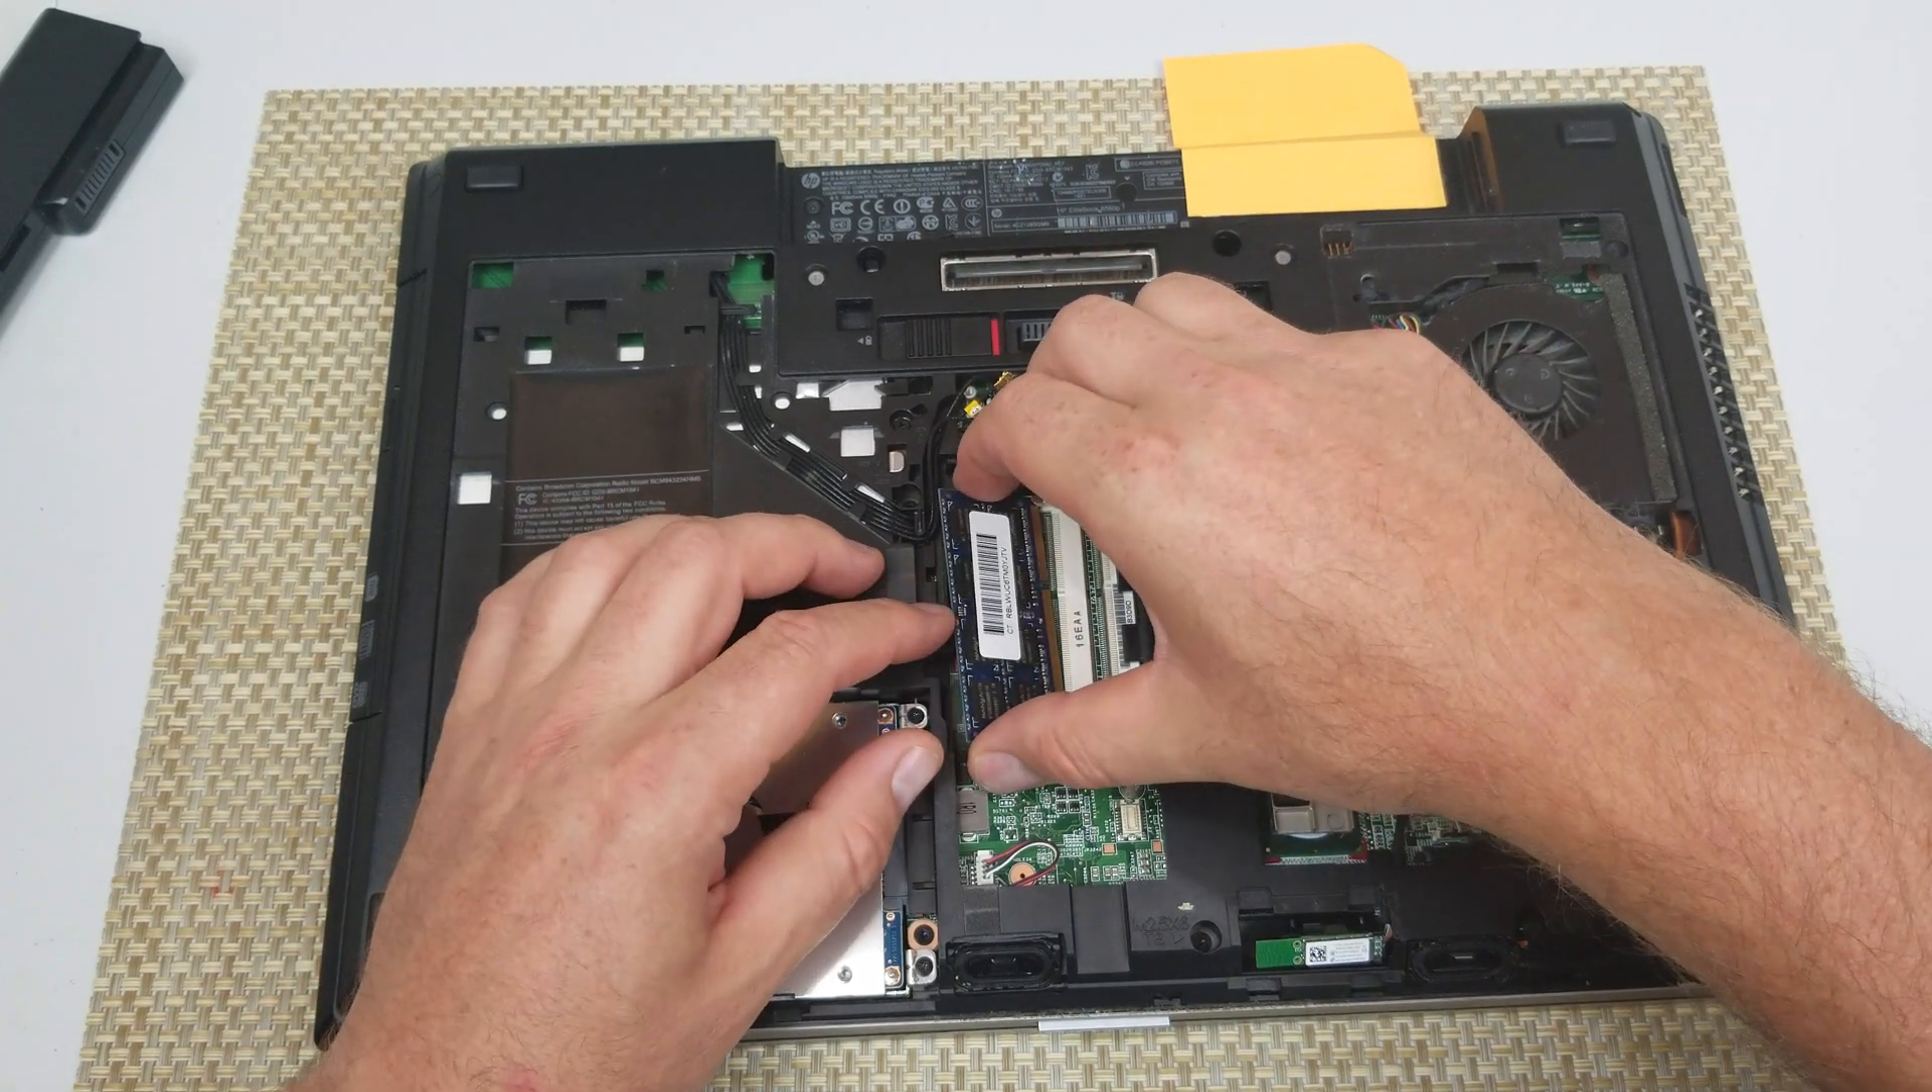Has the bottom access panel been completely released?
Yes.